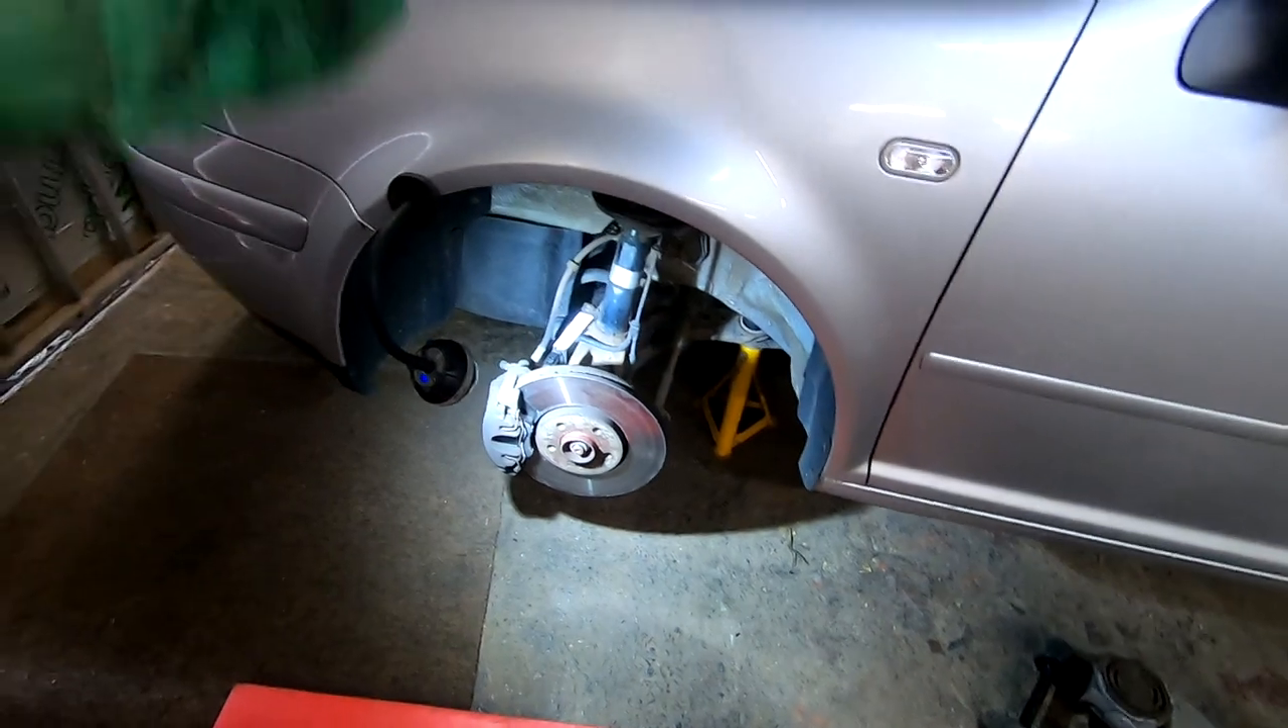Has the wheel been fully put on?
No.